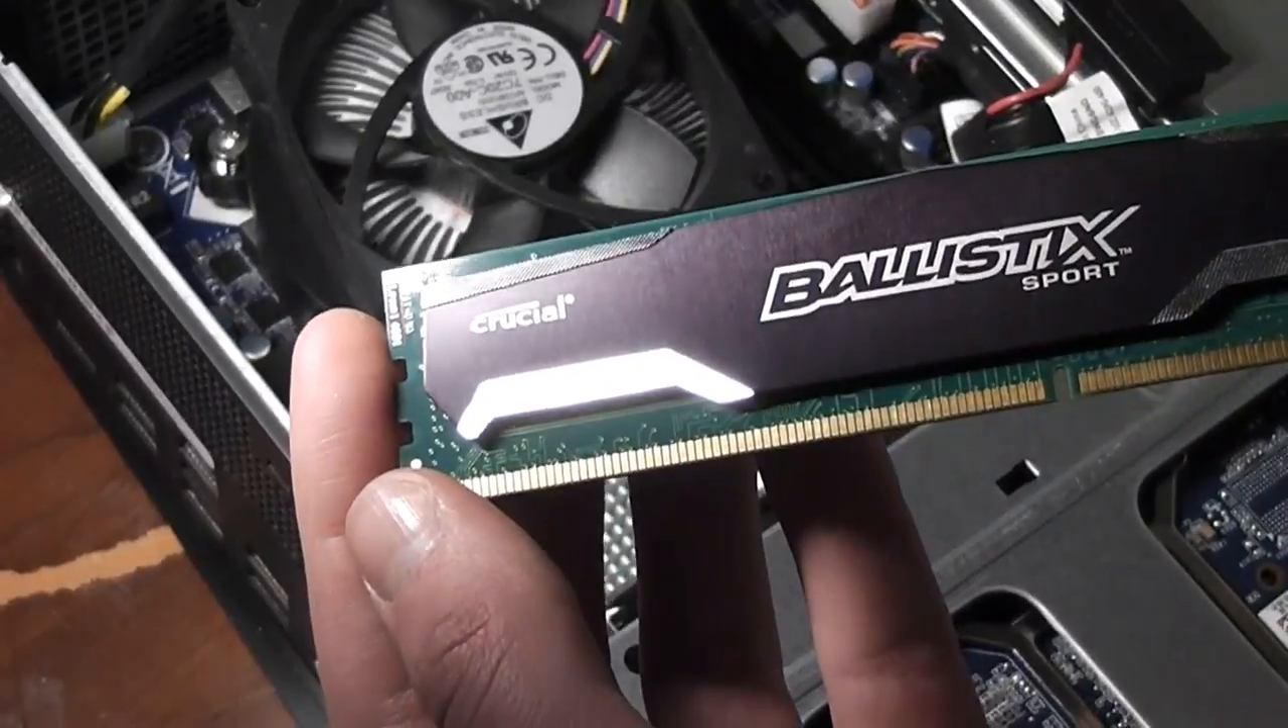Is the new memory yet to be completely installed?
Yes.